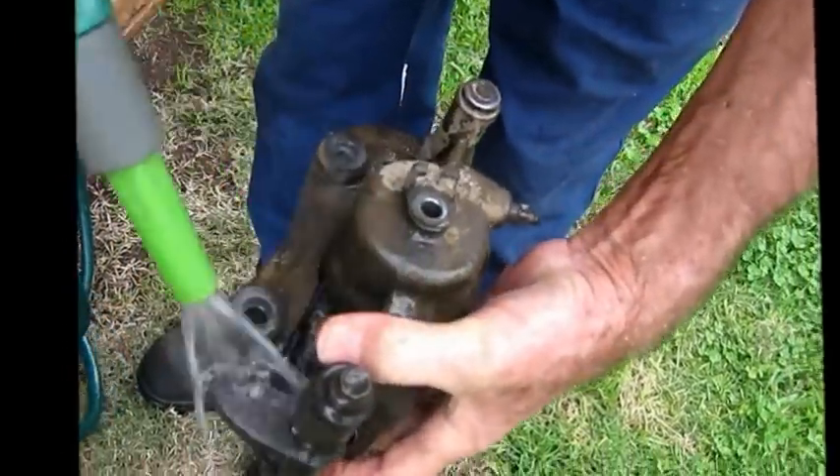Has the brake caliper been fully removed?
Yes.